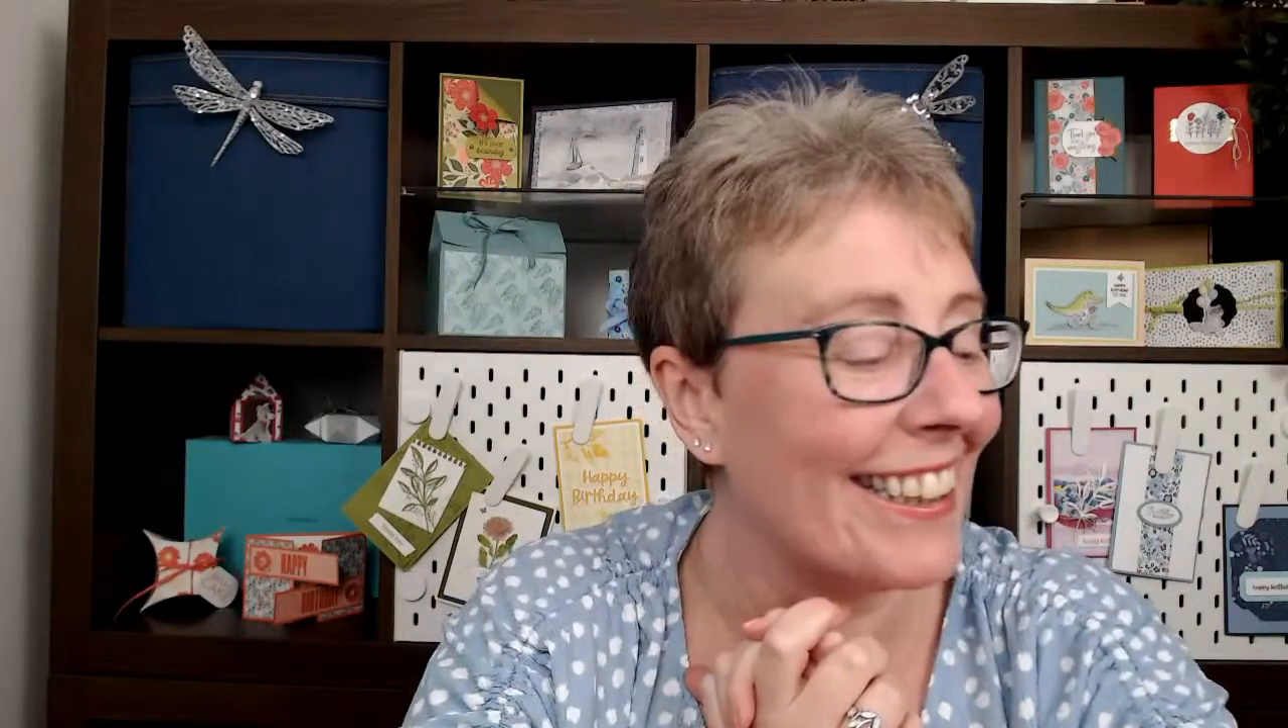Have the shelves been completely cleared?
No.